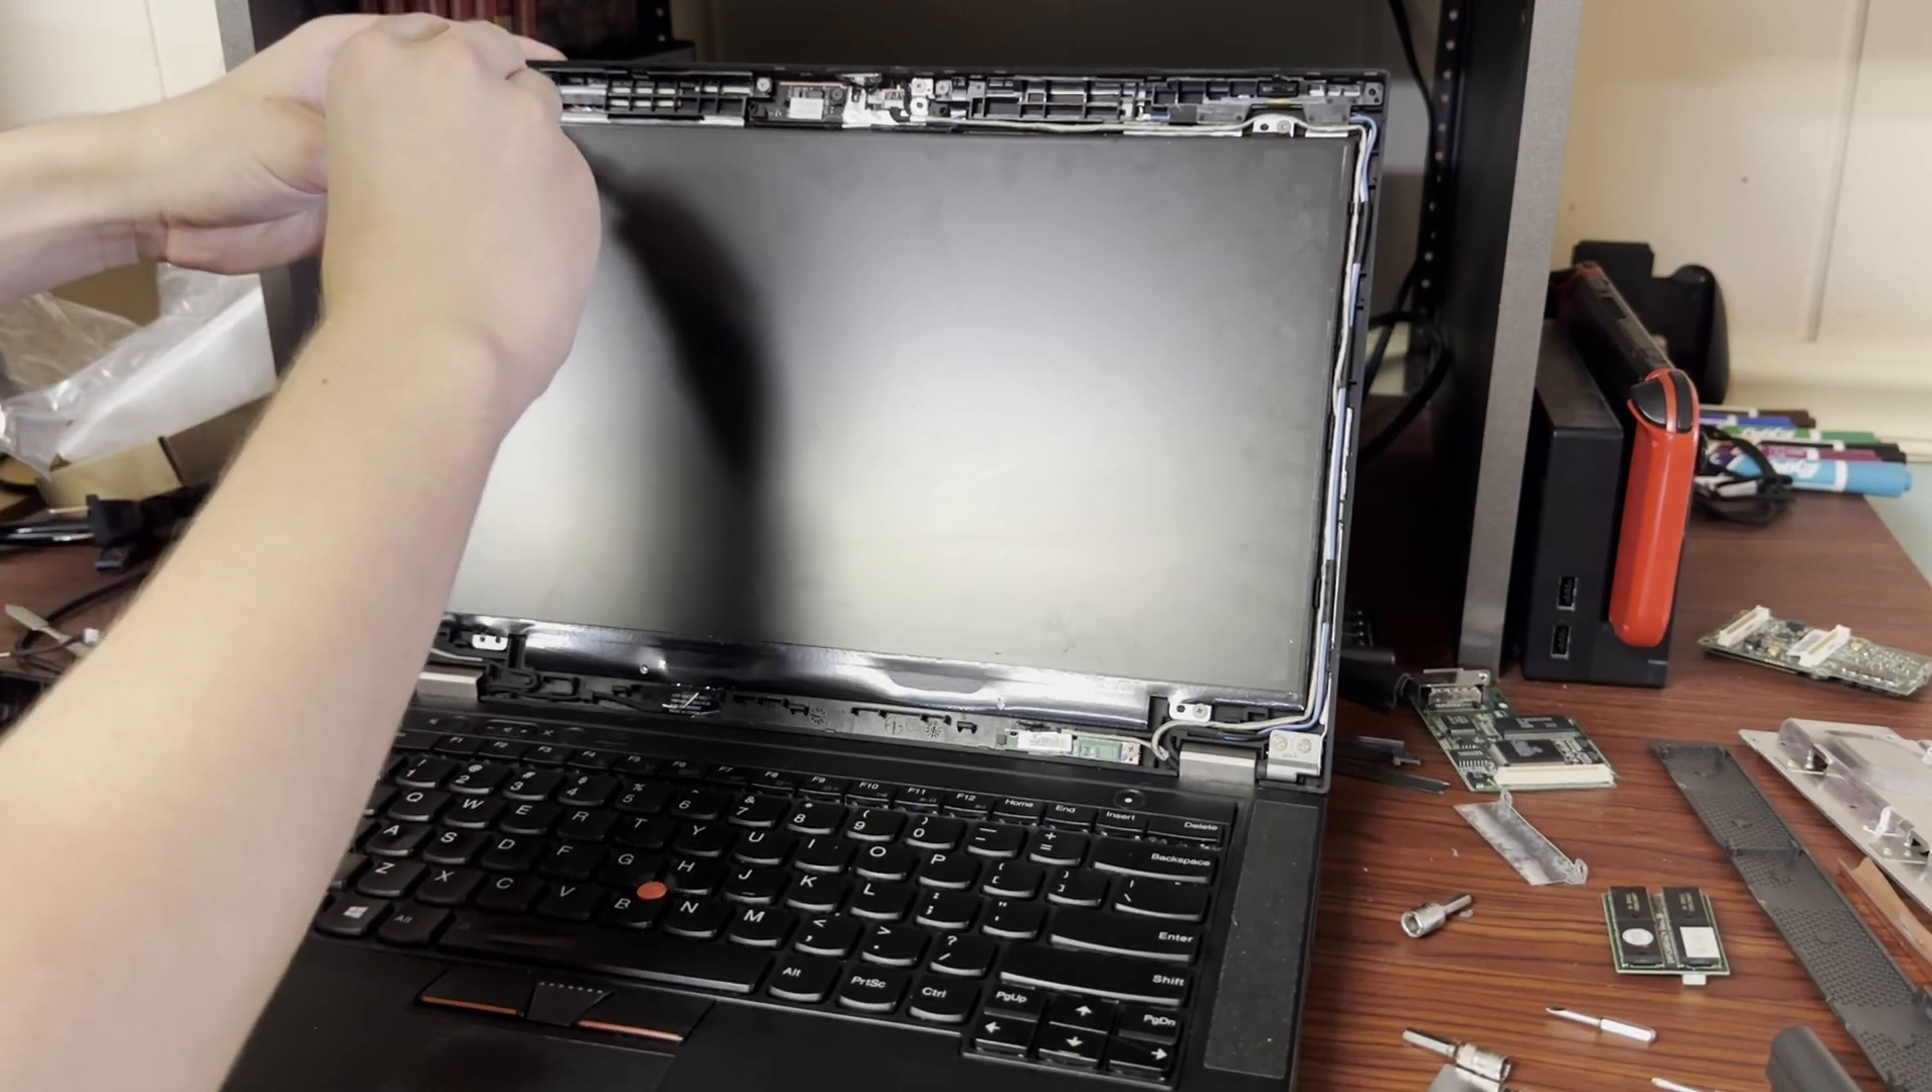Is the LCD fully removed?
No.